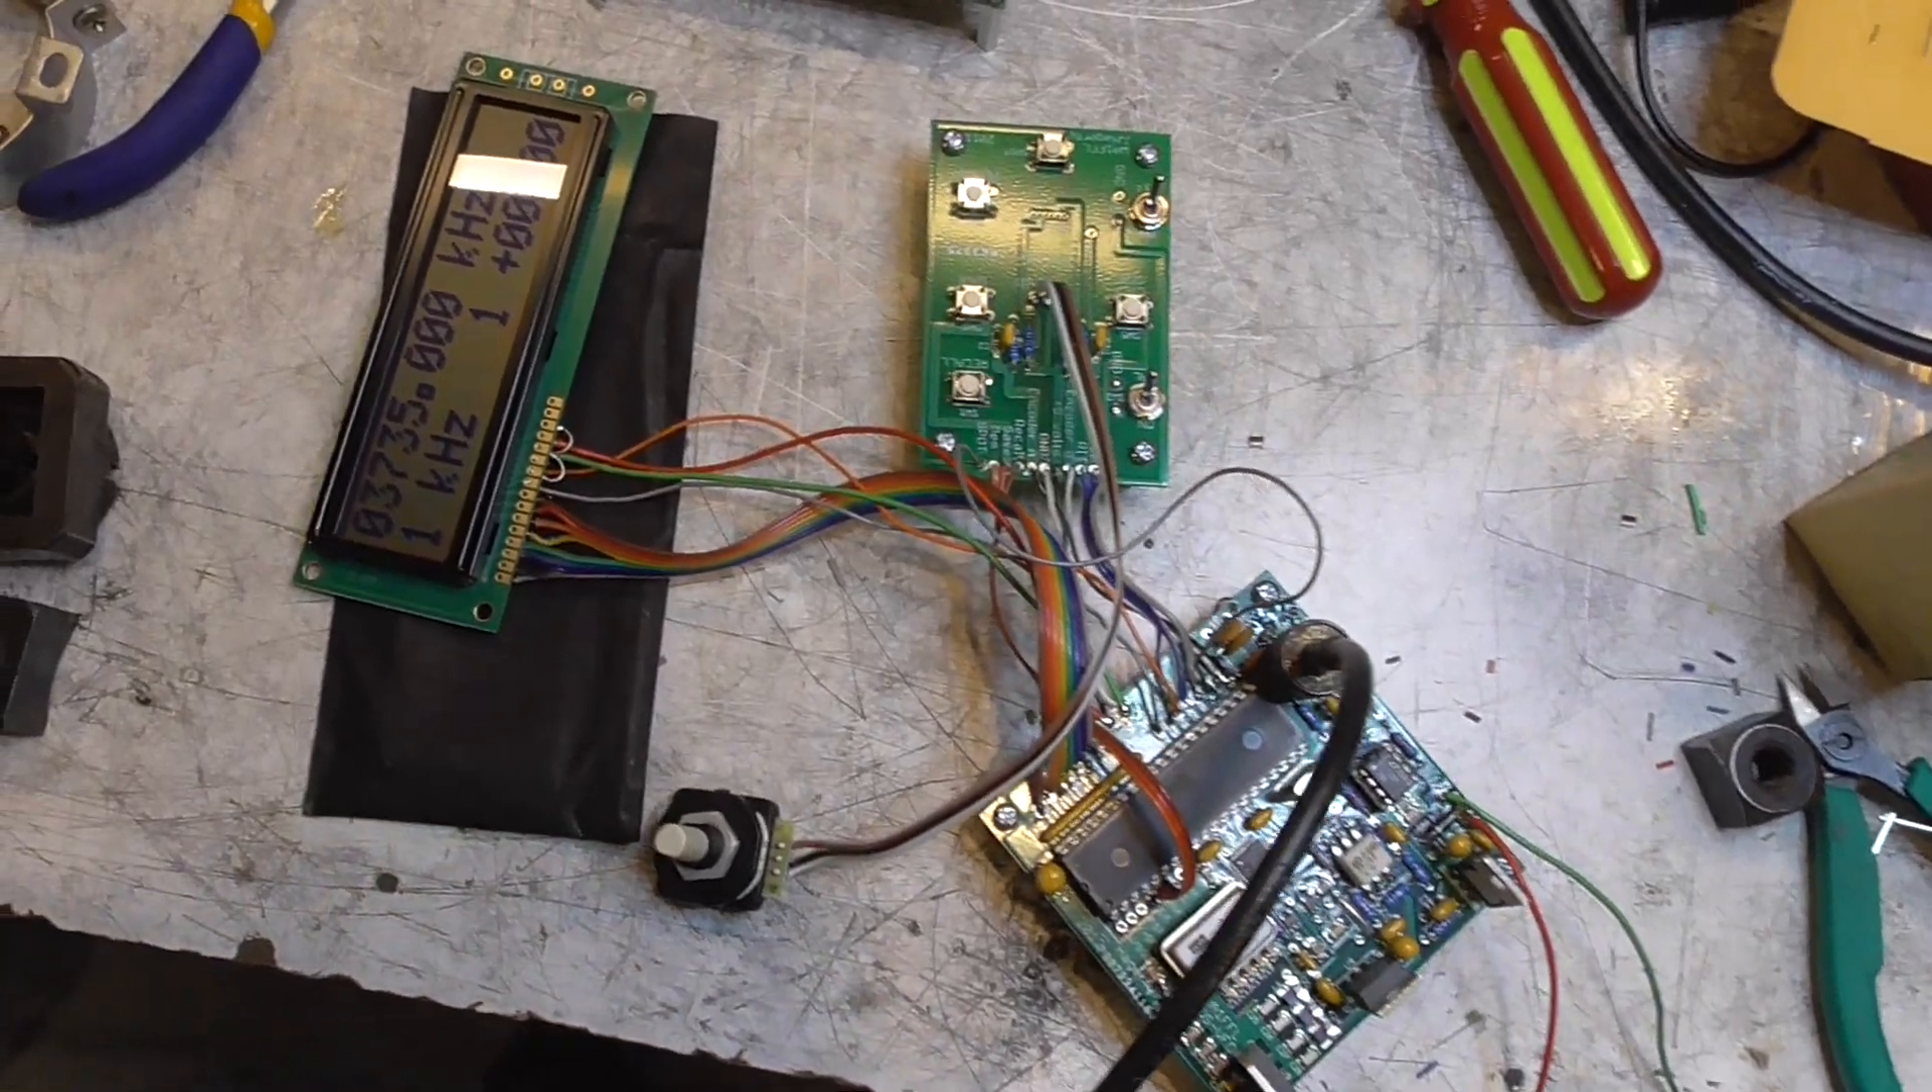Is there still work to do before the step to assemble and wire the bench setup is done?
No.